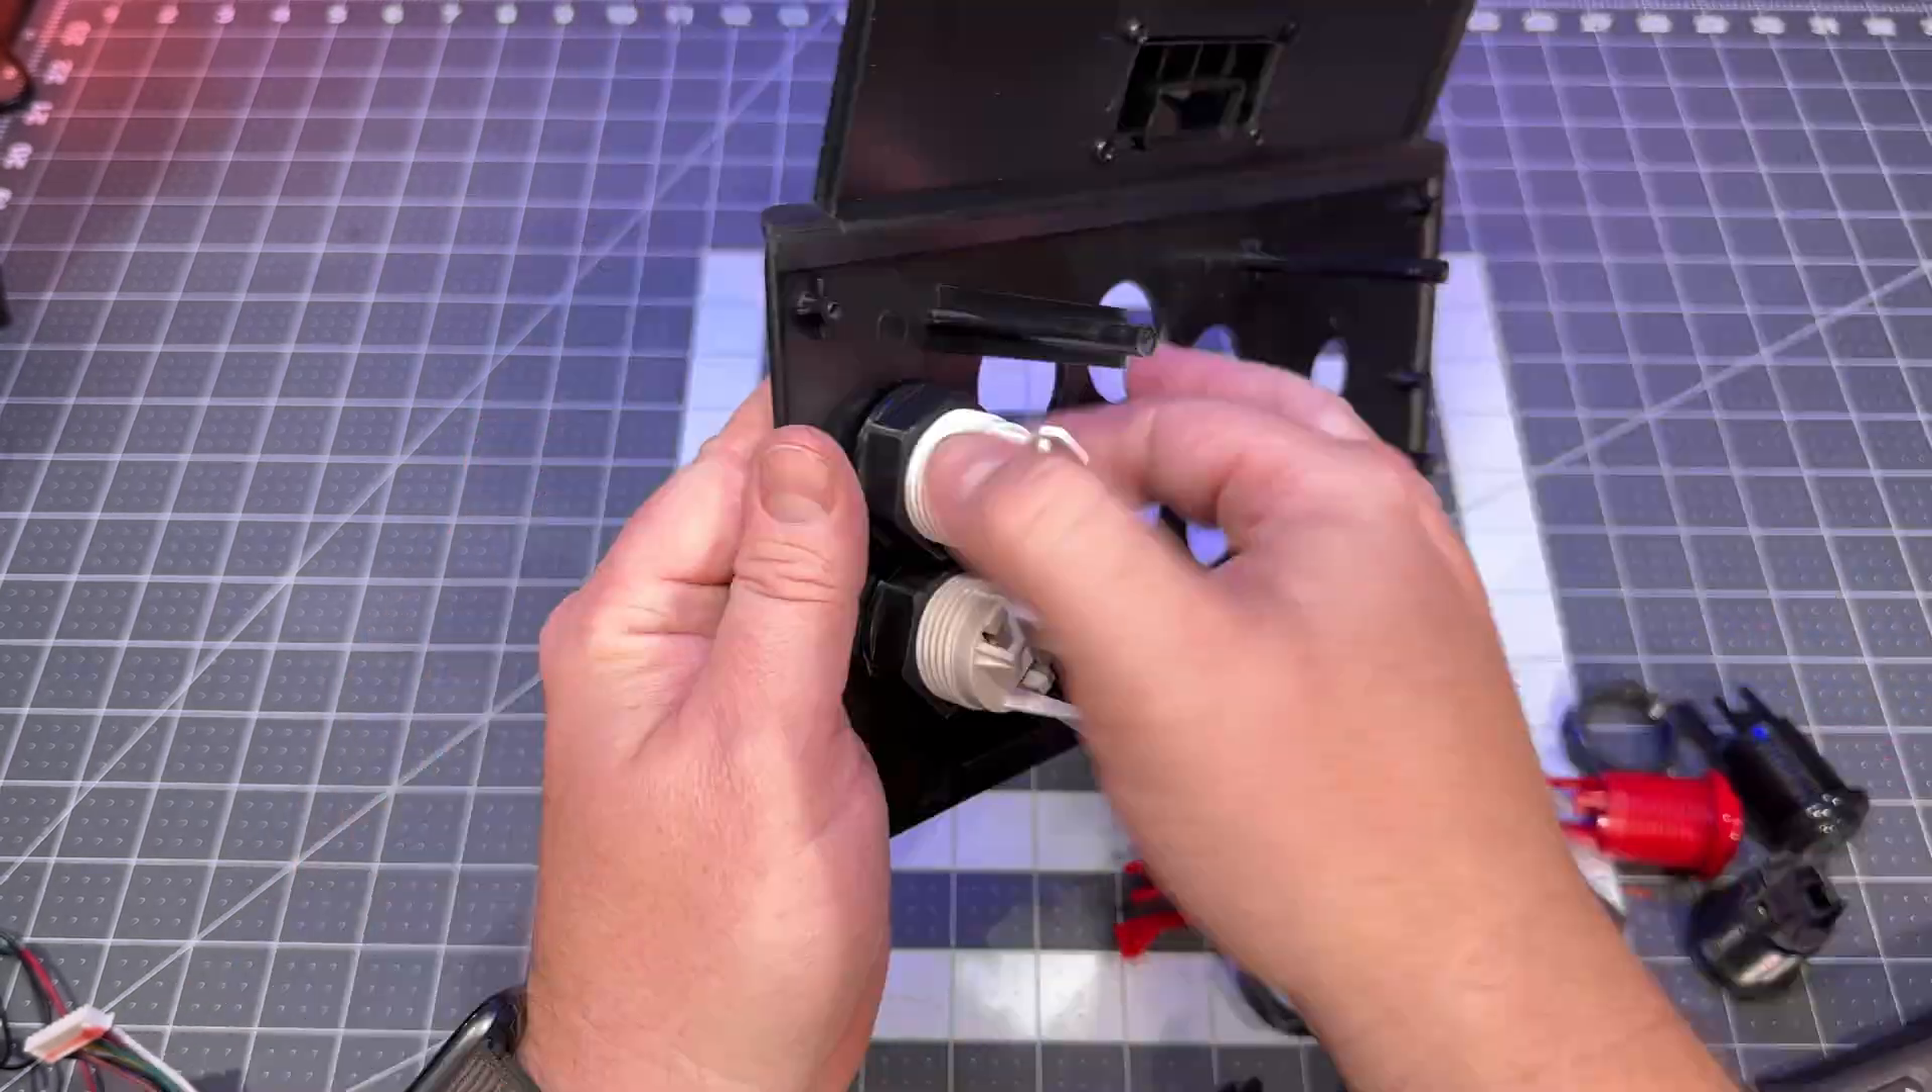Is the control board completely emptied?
No.